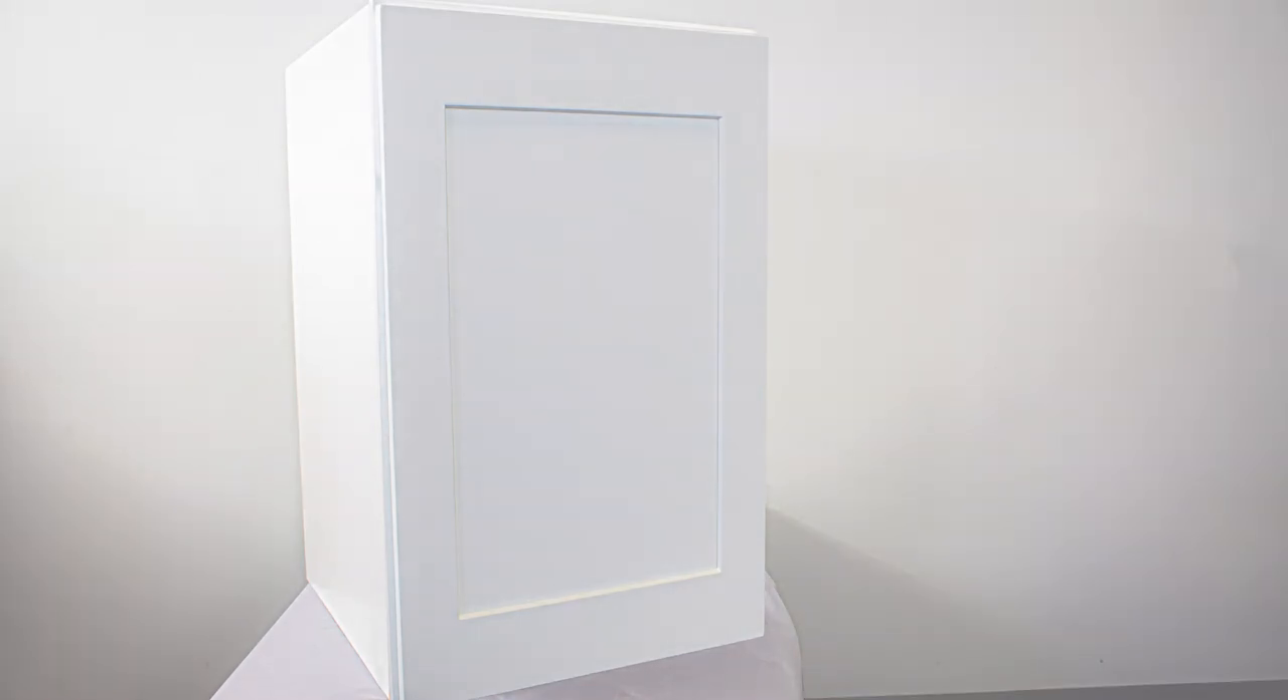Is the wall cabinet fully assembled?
Yes.